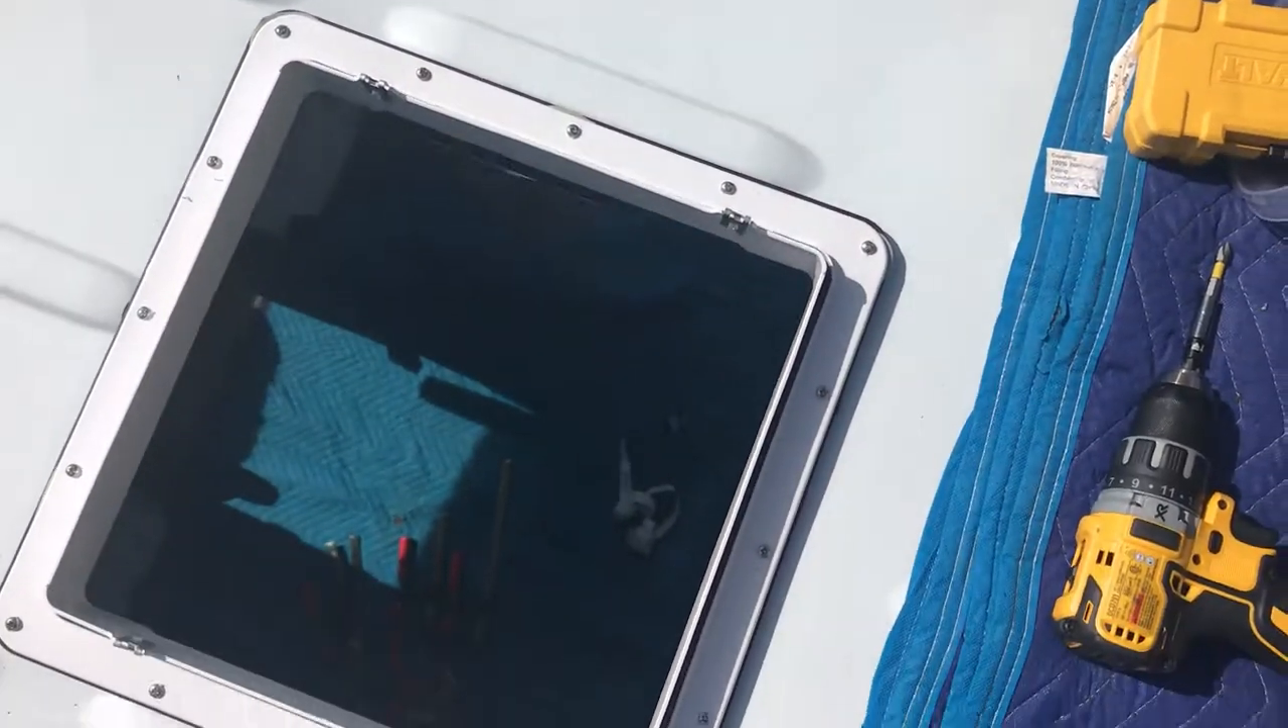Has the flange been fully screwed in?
Yes.